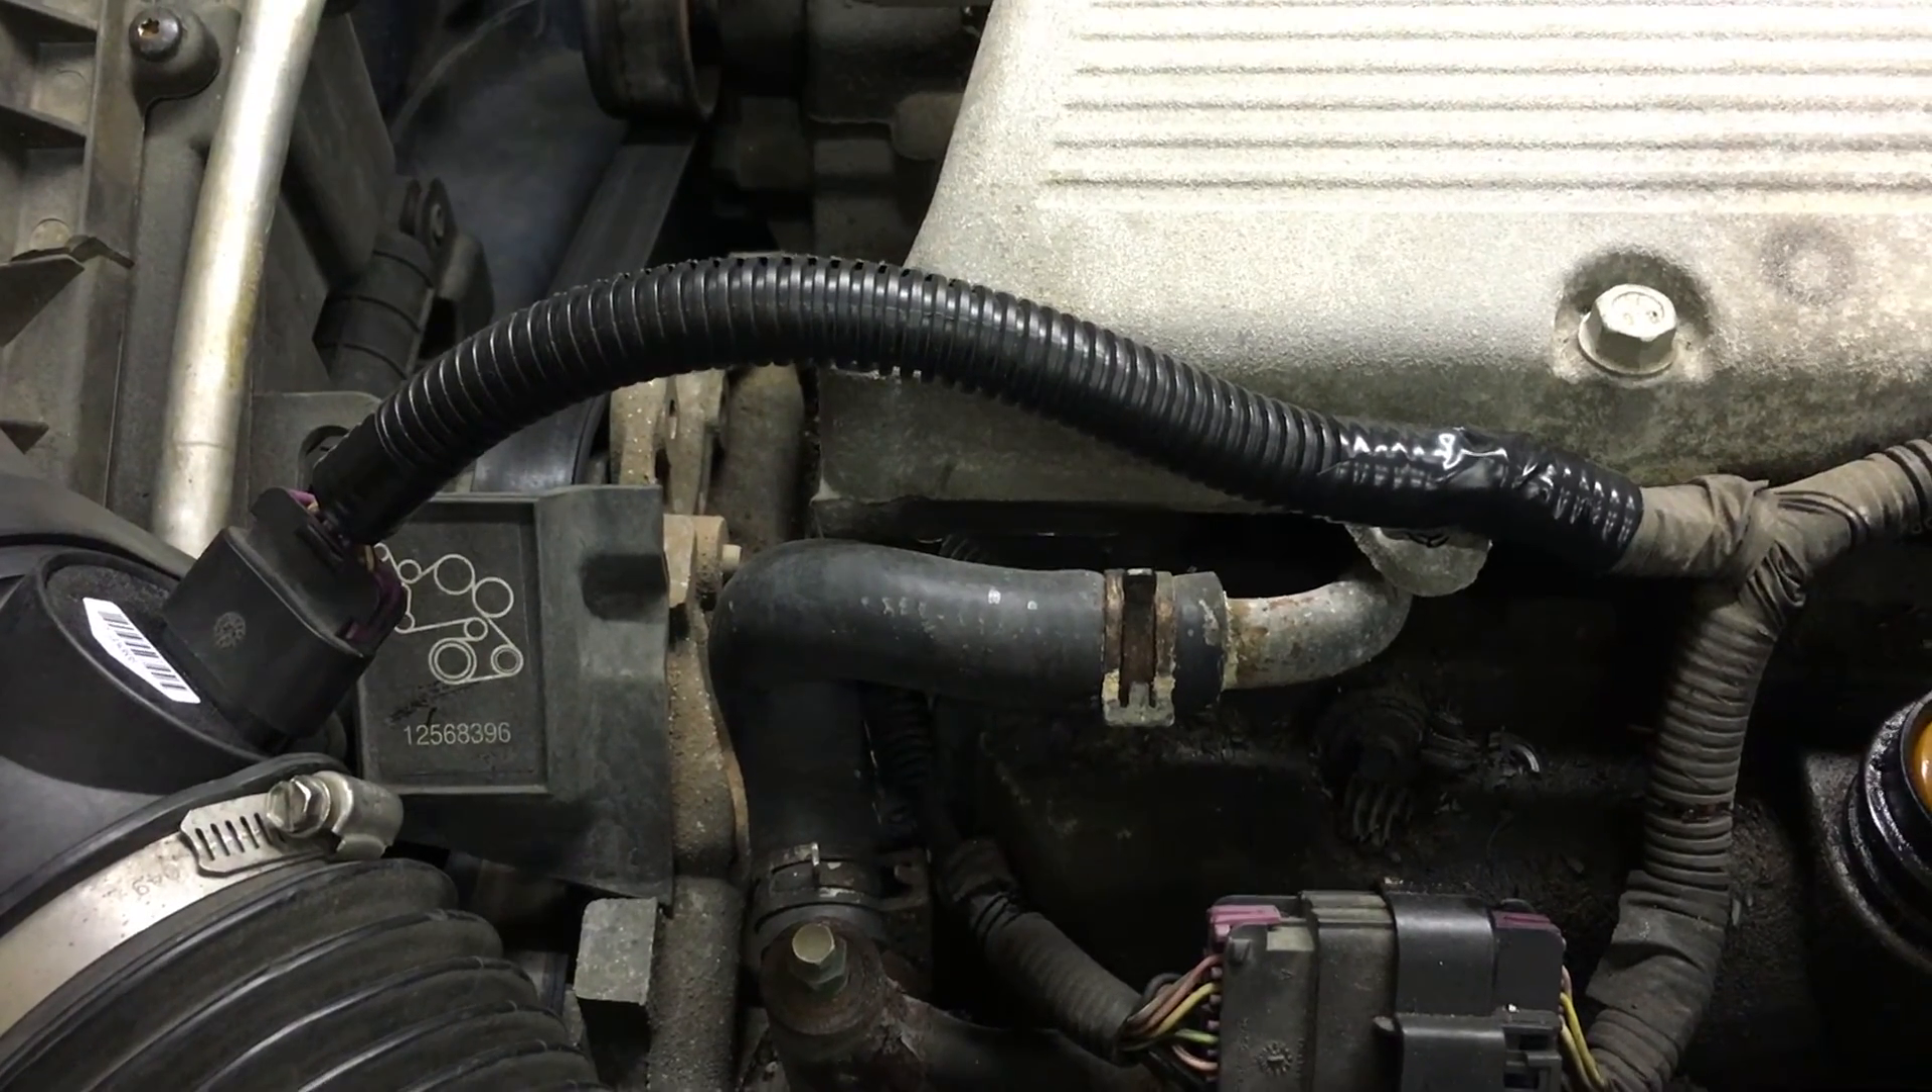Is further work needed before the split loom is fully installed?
No.